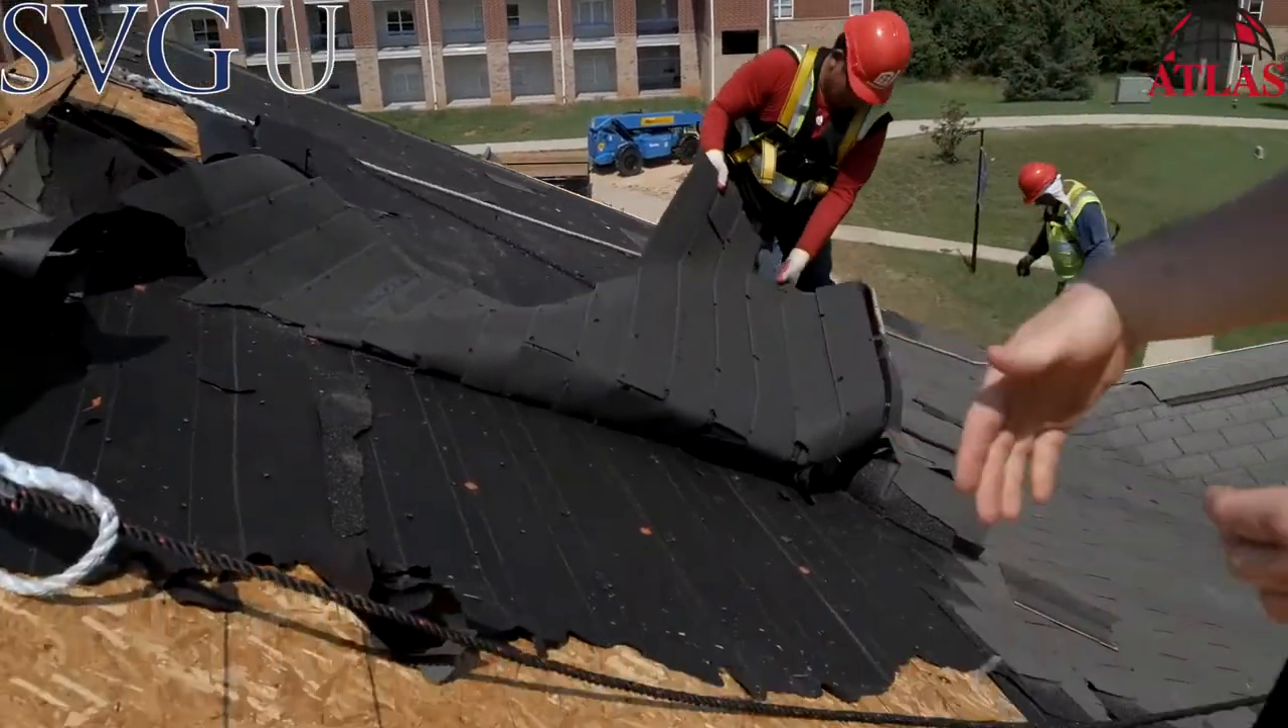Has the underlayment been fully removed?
No.